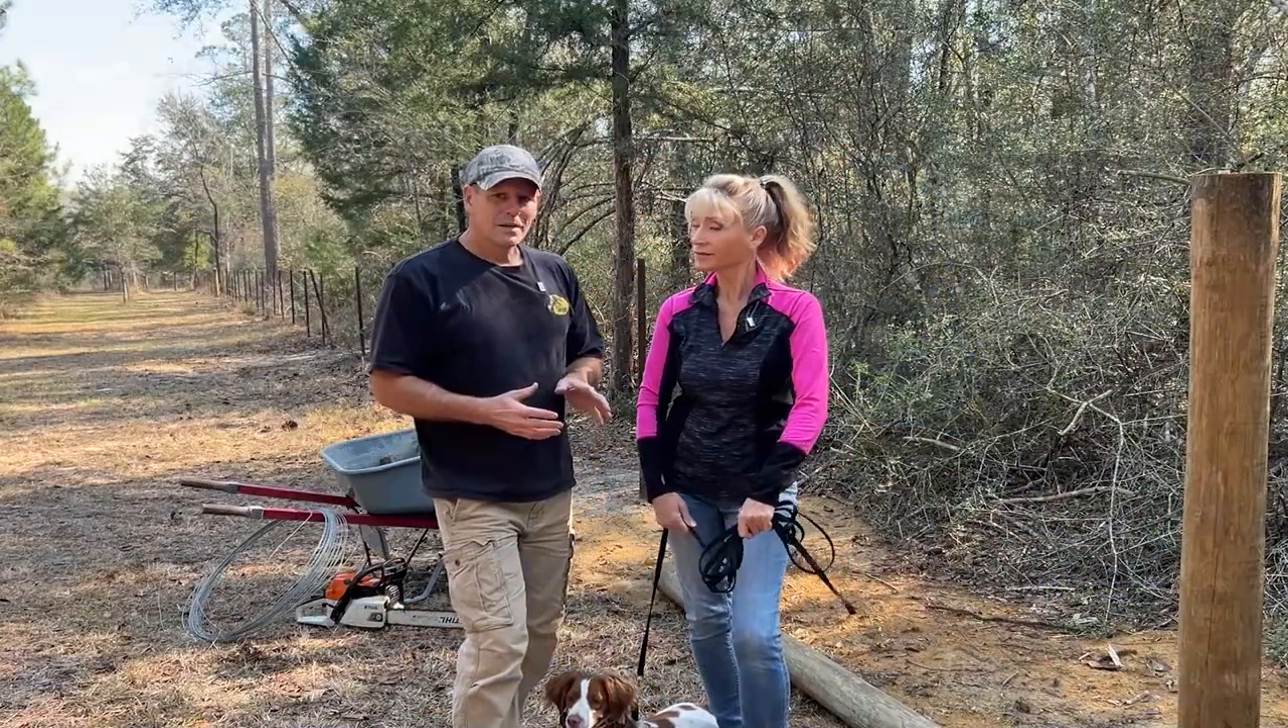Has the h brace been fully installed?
No.